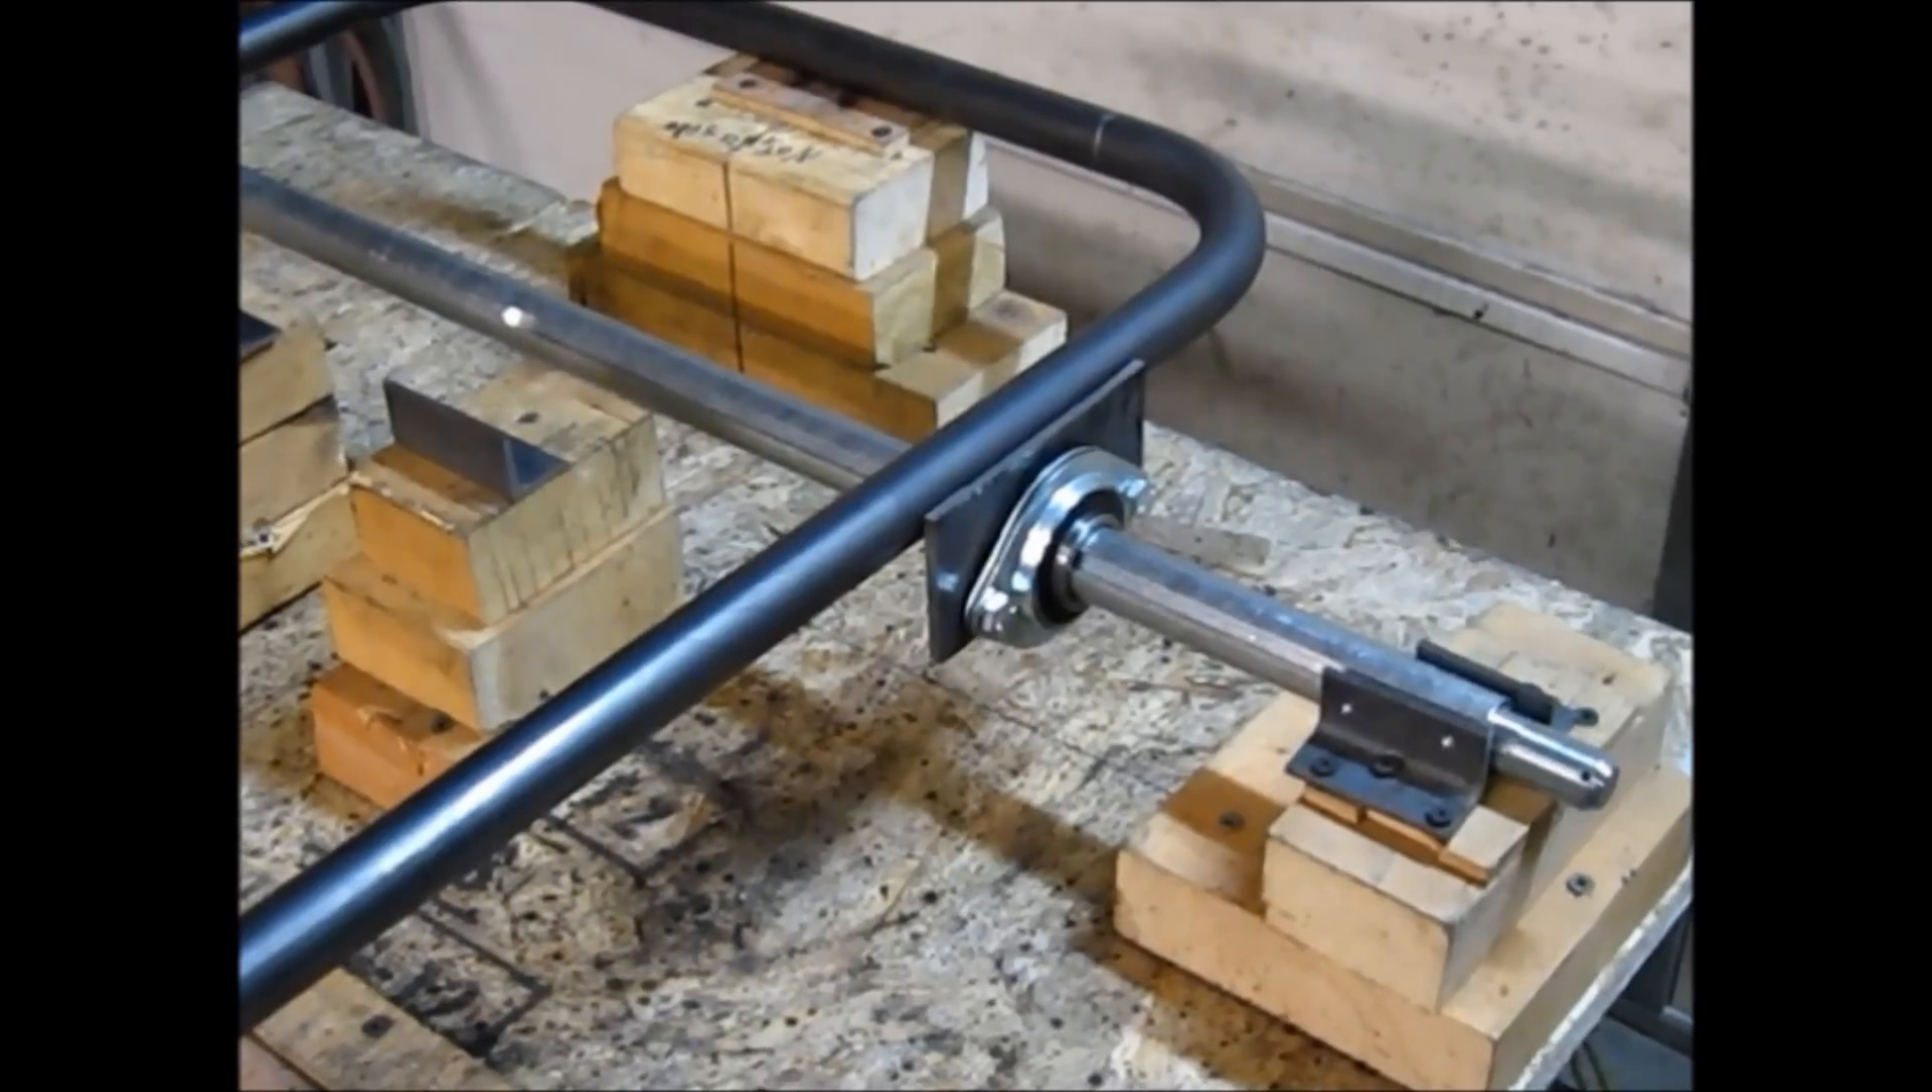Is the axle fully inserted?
Yes.